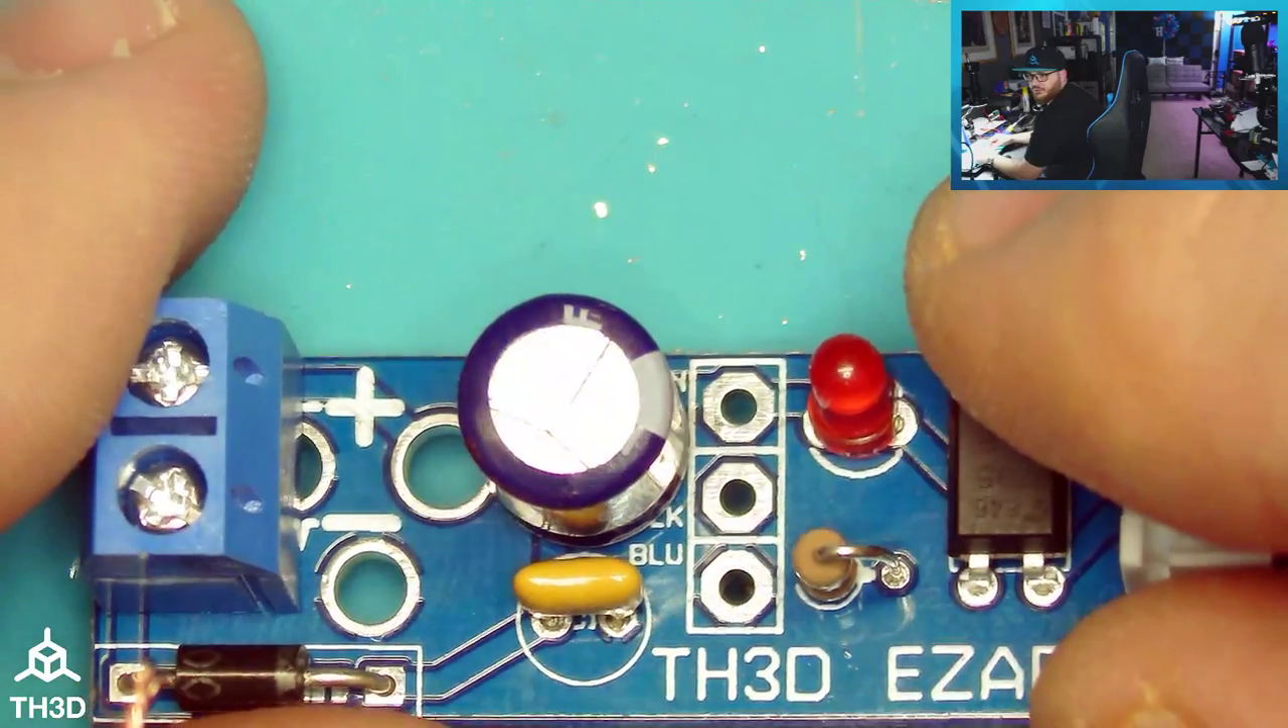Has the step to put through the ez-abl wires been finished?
No.